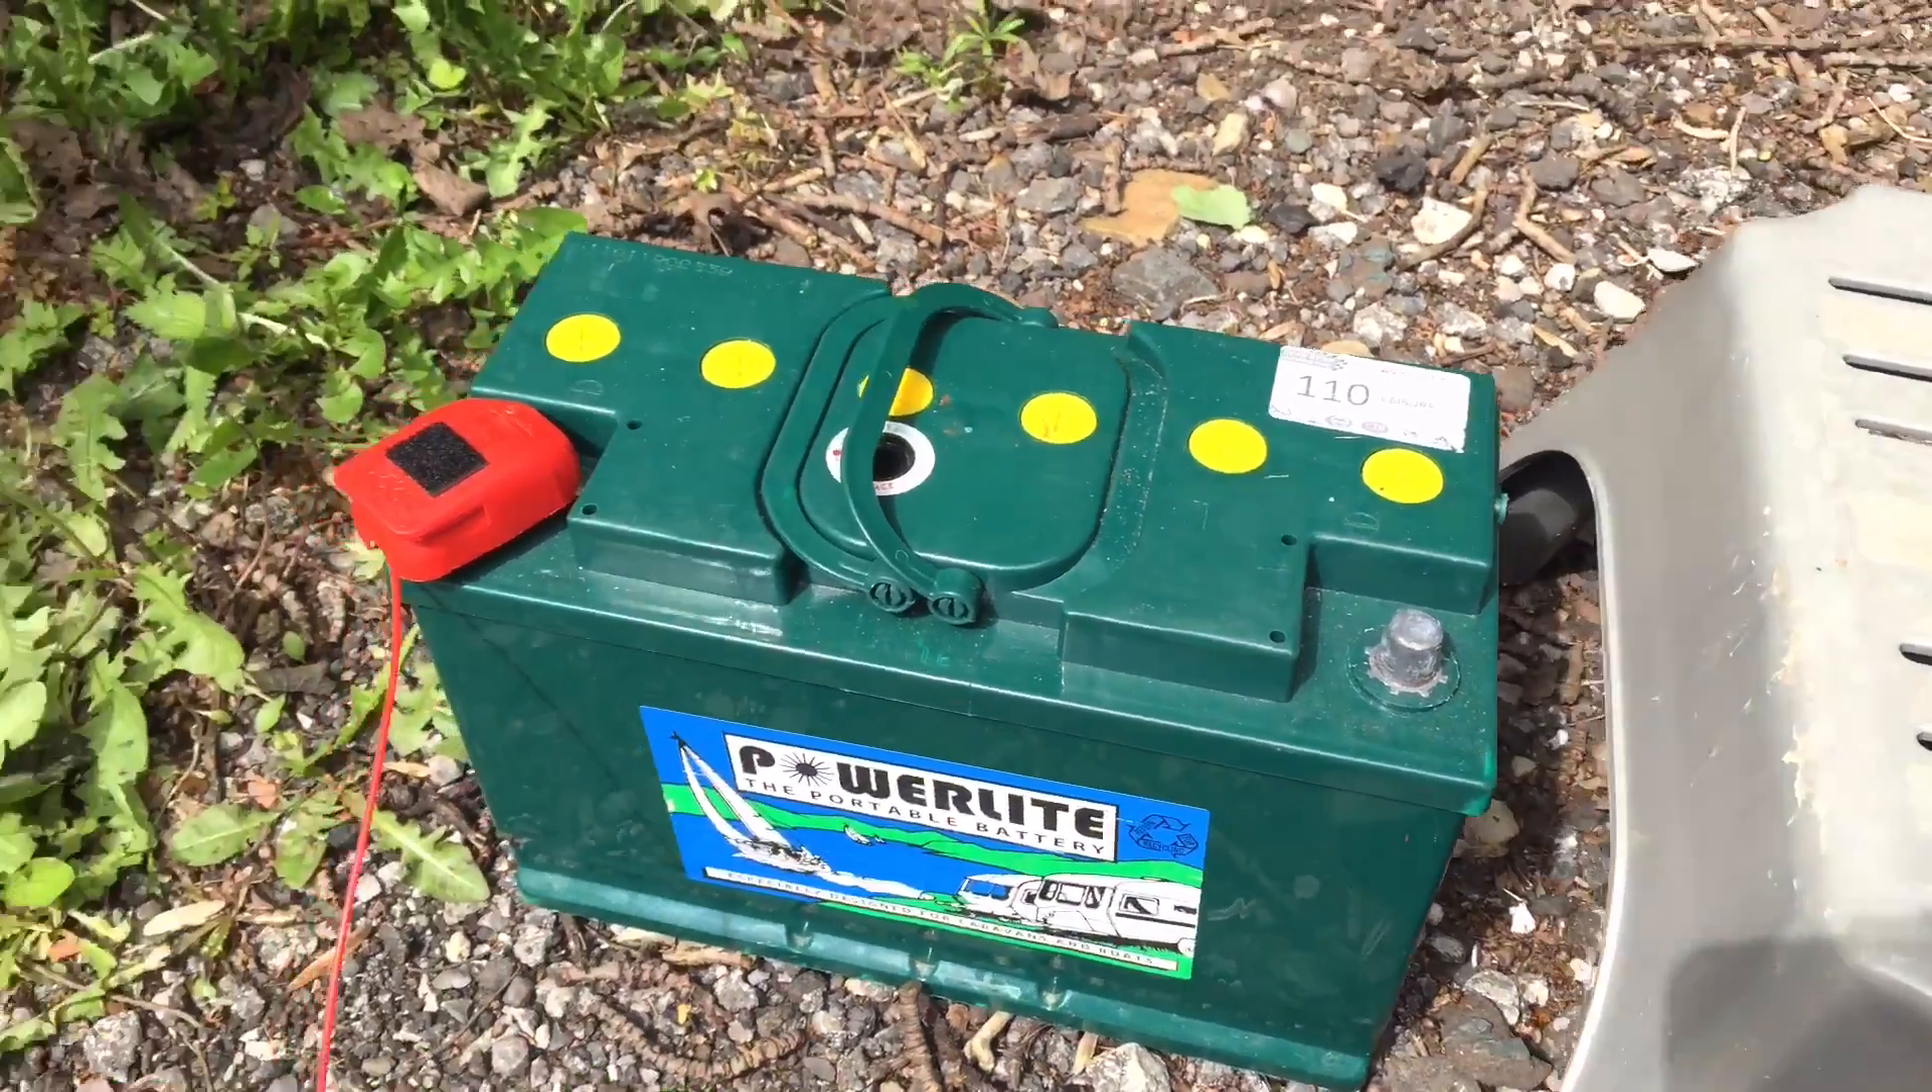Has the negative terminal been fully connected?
No.